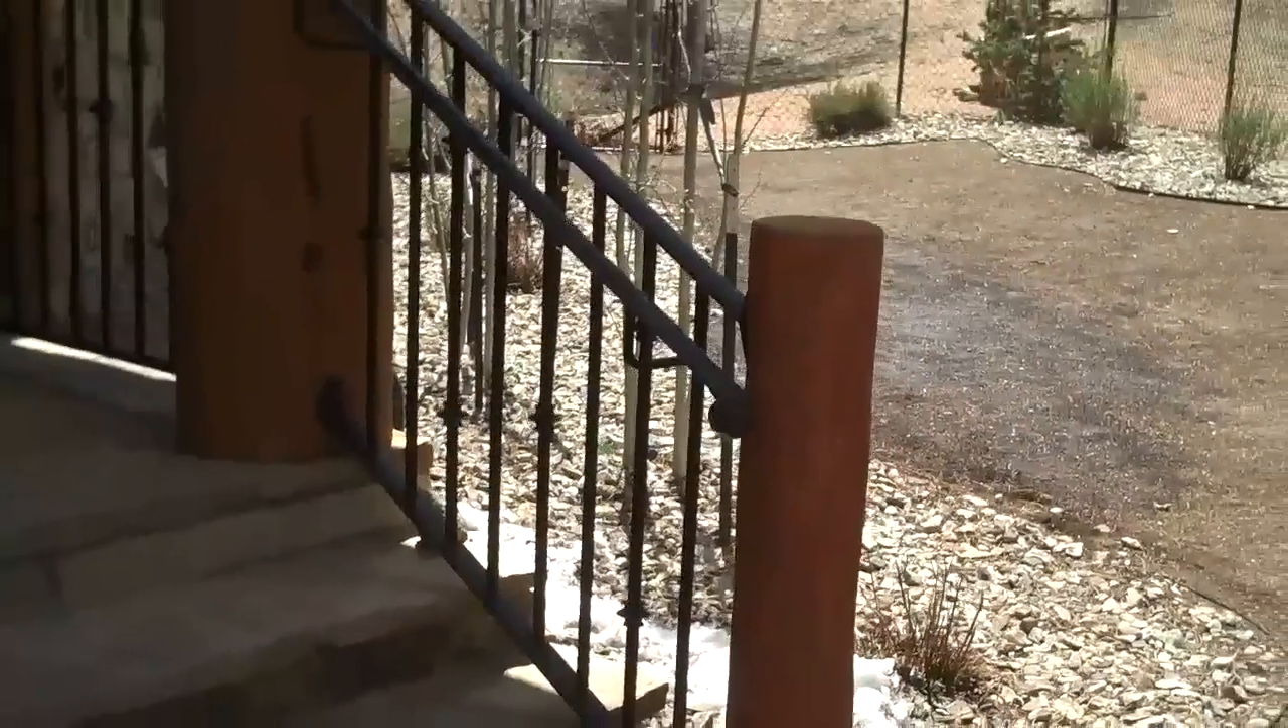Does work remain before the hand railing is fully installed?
No.